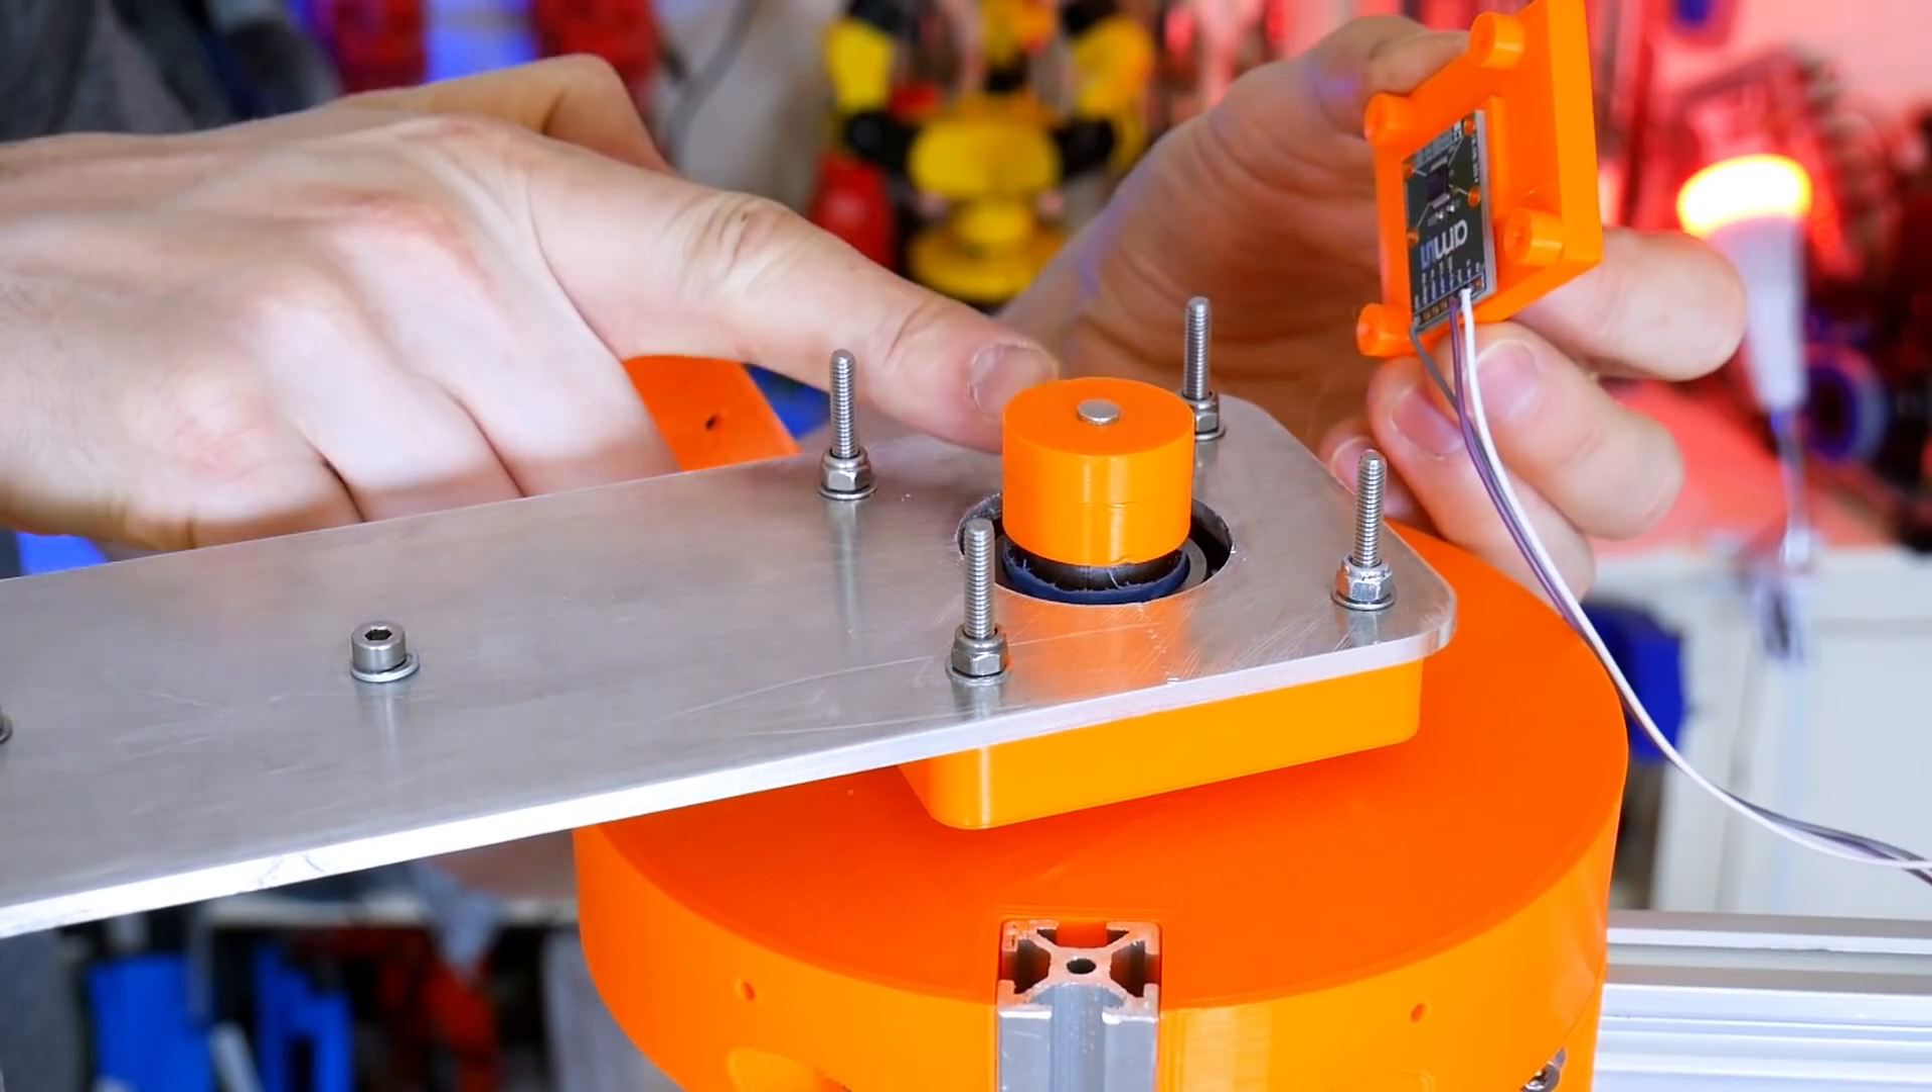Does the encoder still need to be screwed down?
Yes.